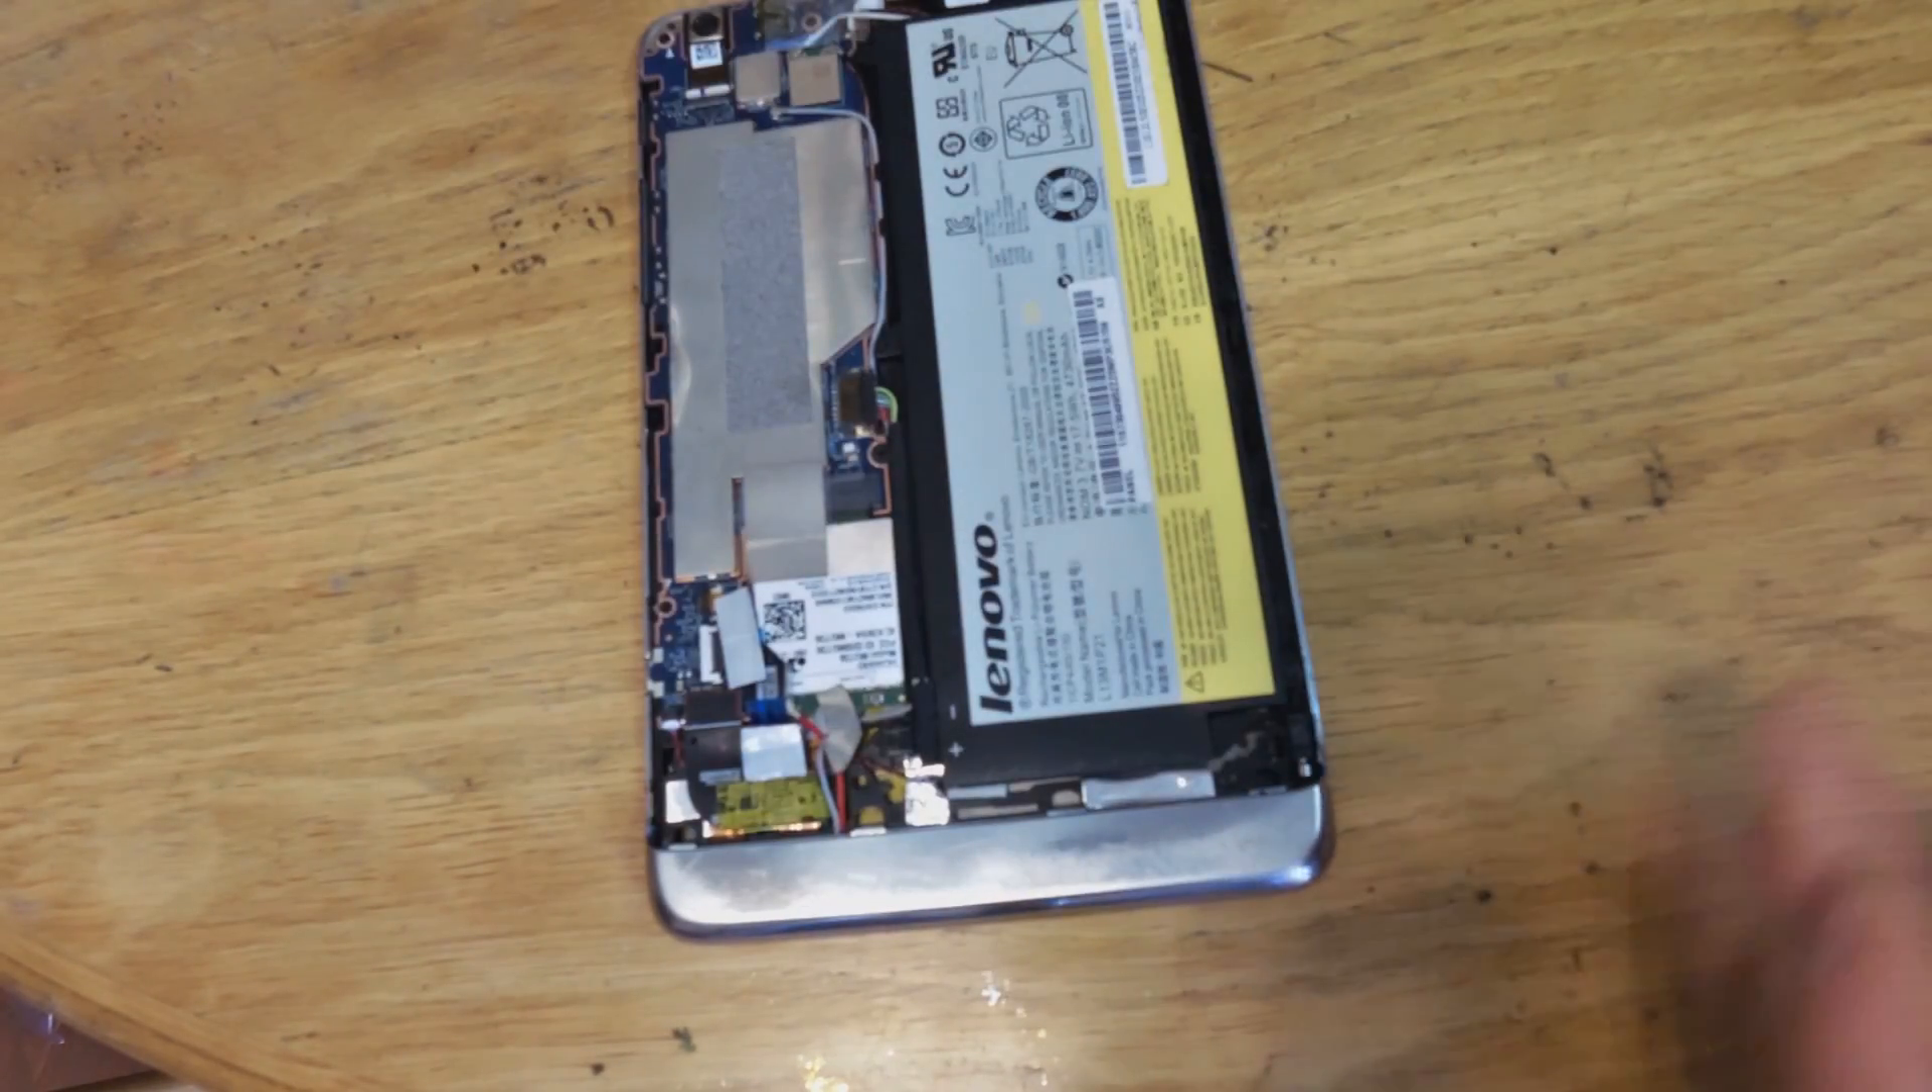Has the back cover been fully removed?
Yes.